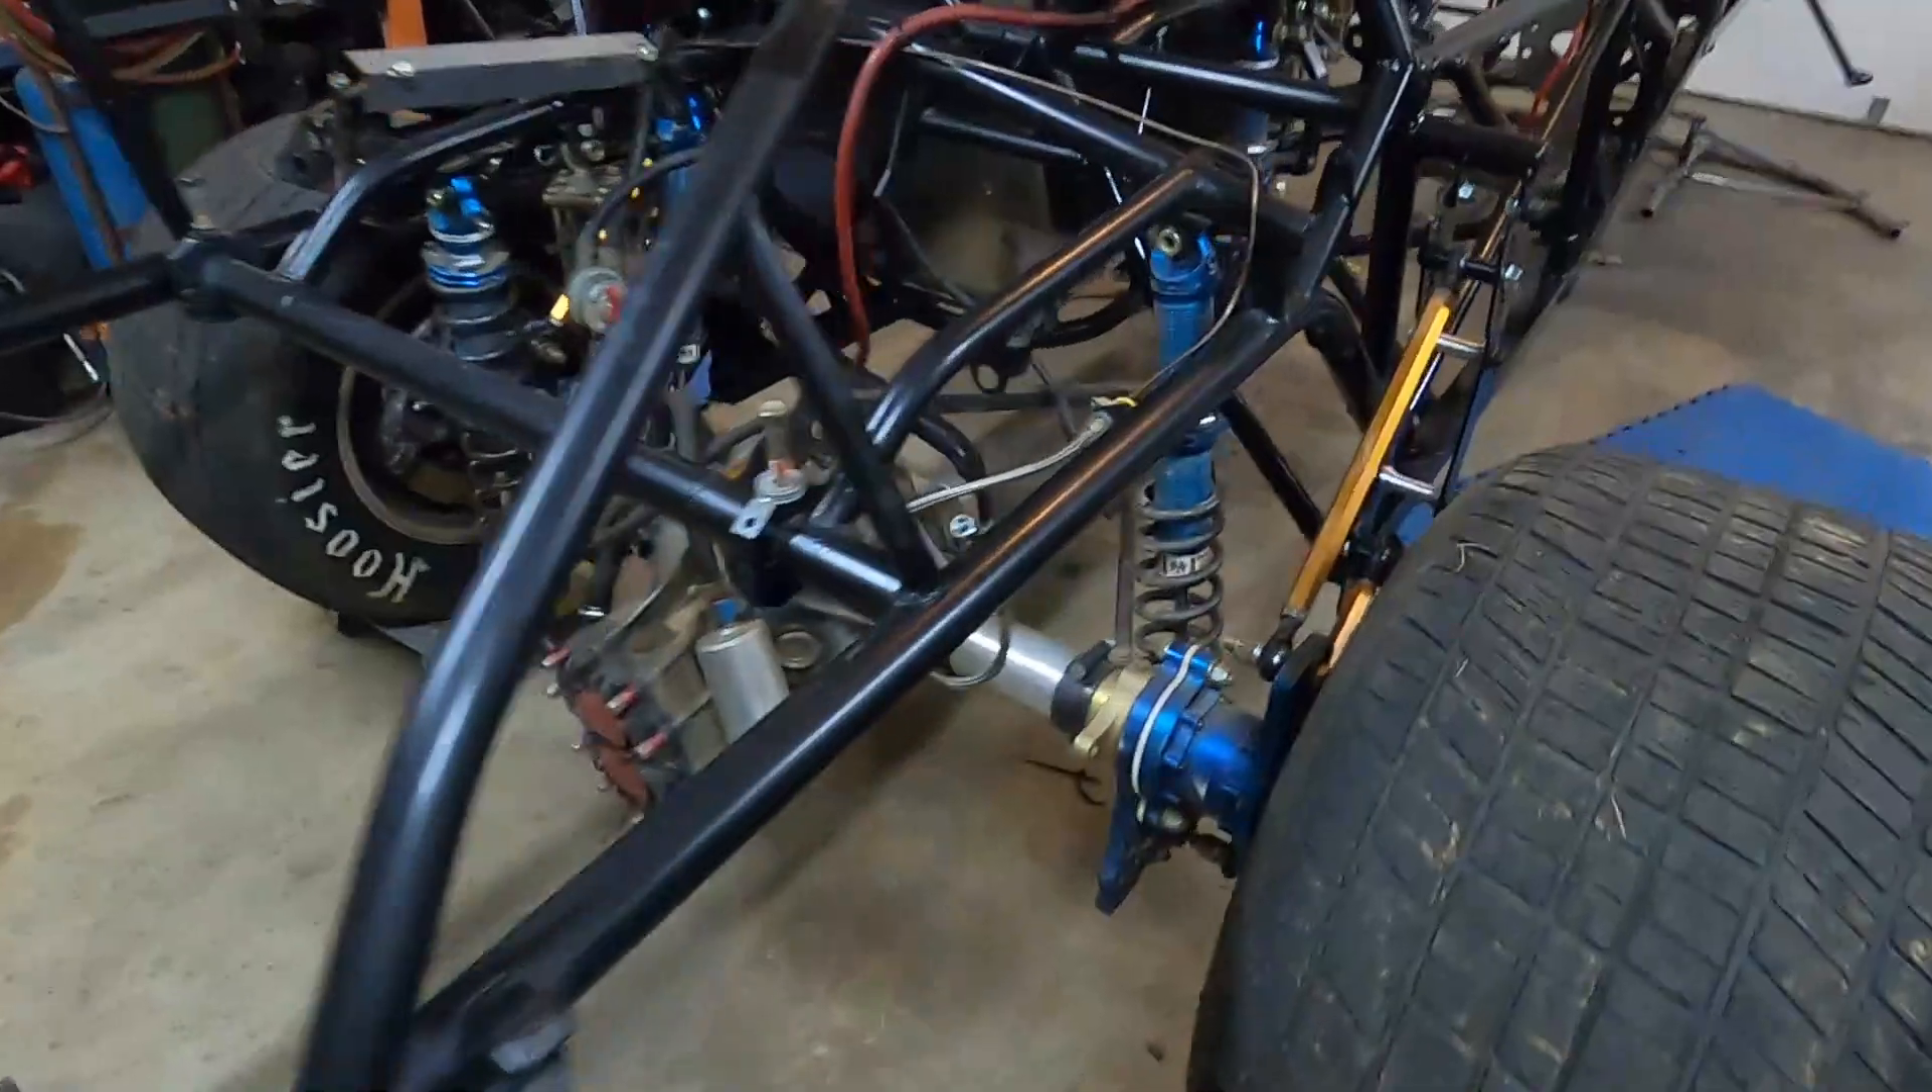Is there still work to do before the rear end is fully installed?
No.